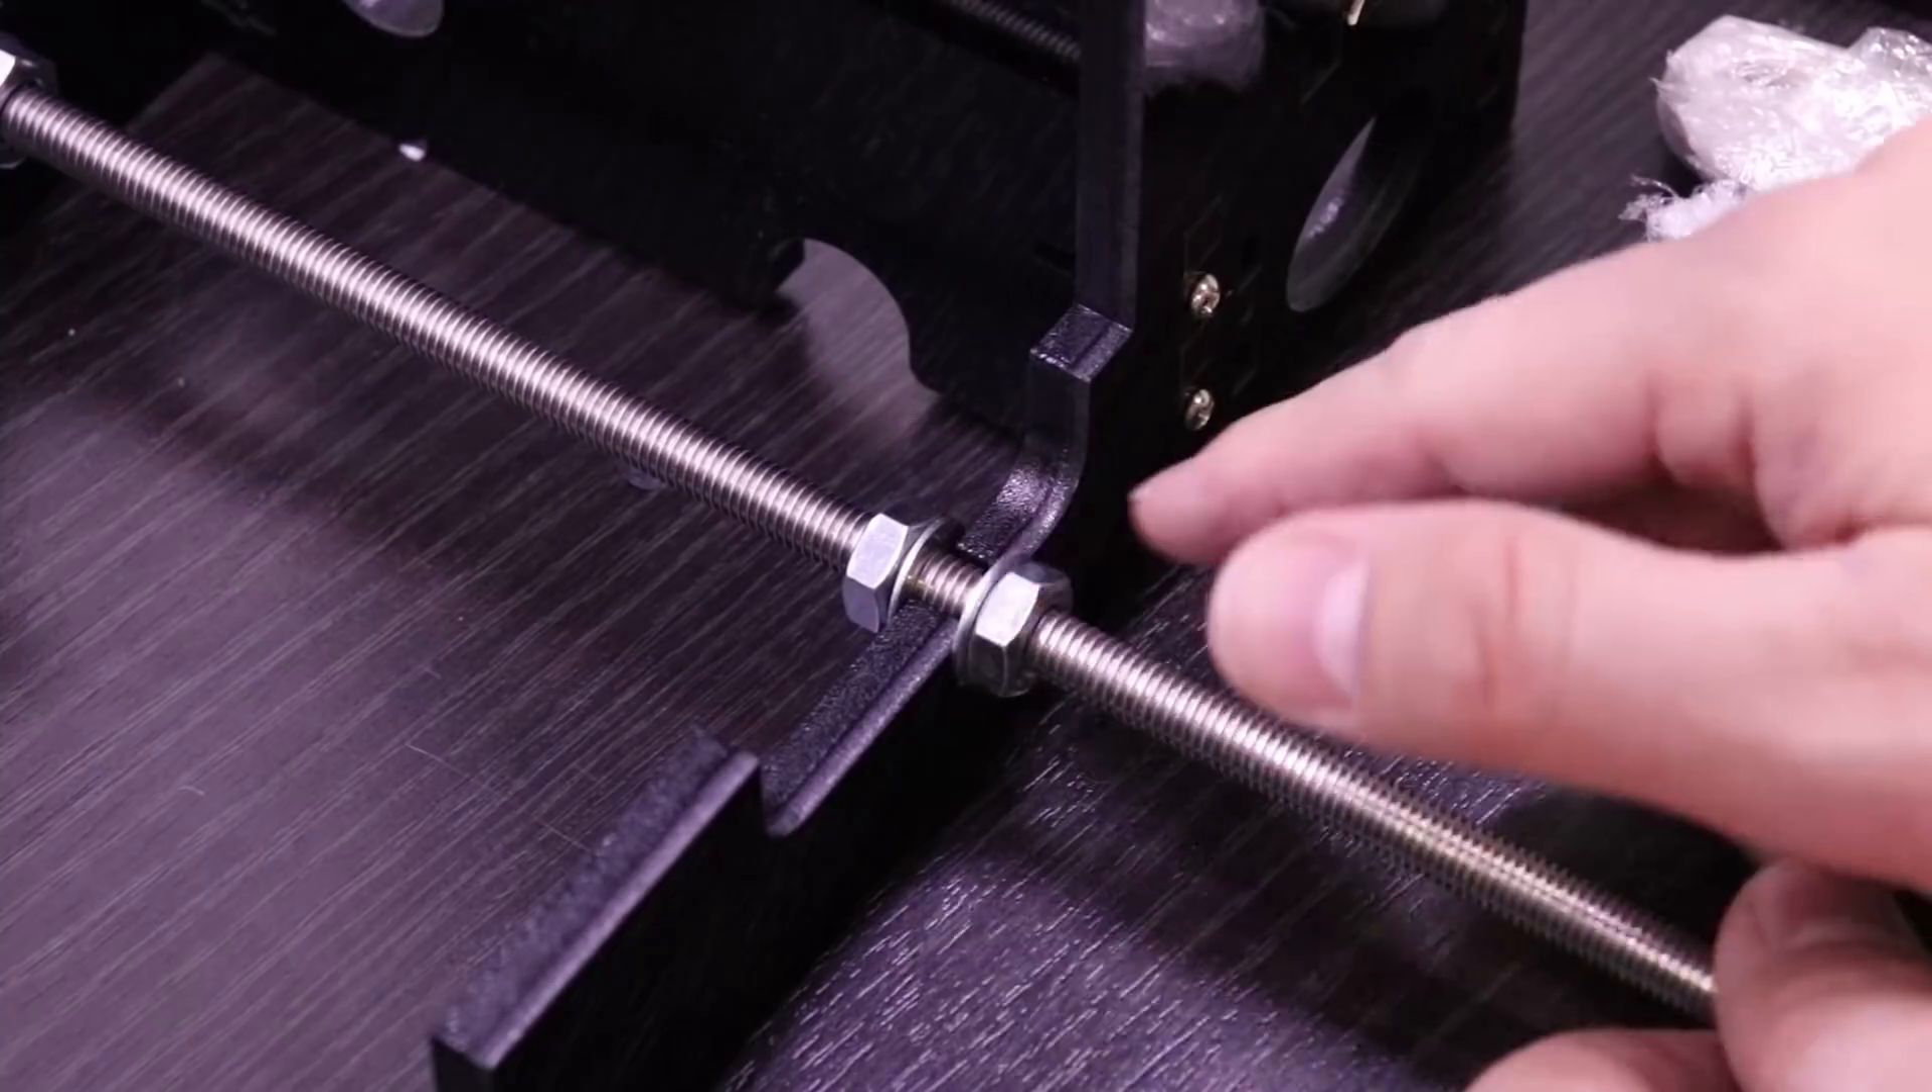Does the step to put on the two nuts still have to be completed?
No.